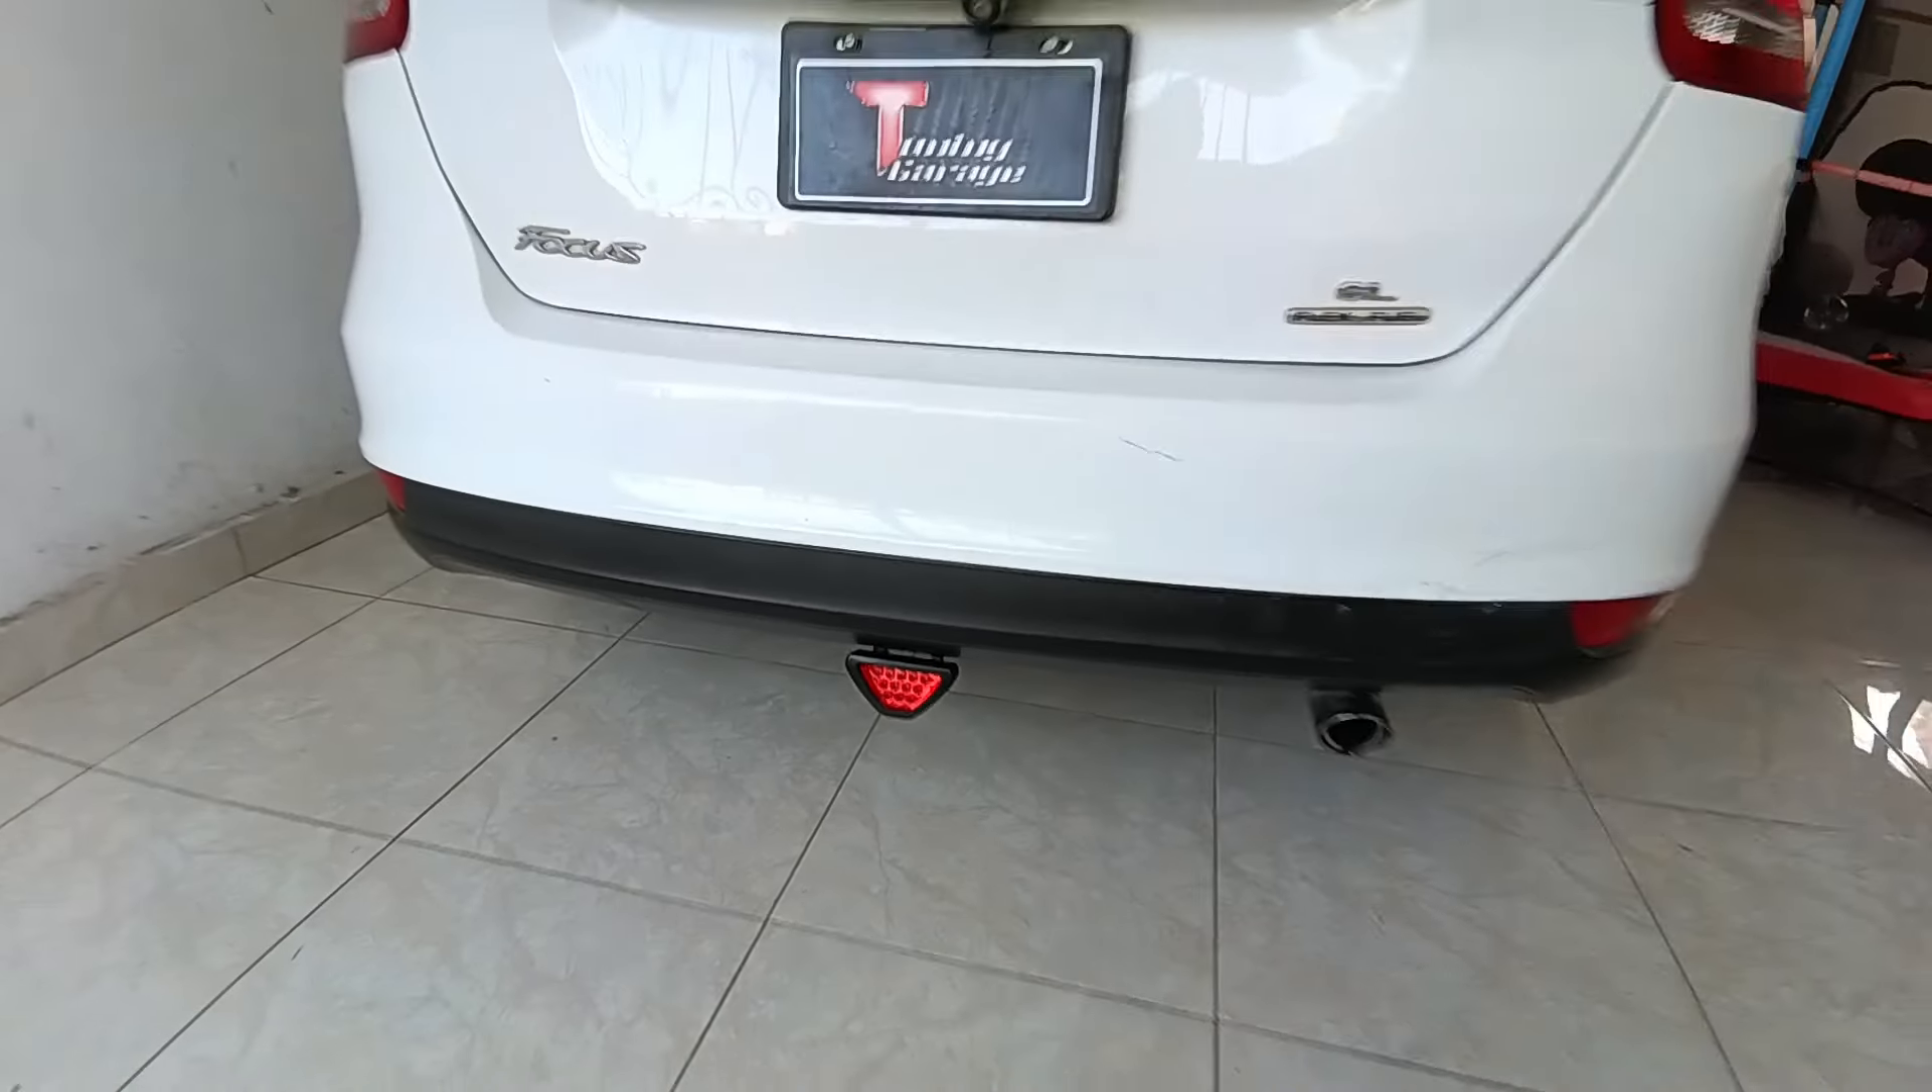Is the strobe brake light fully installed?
Yes.